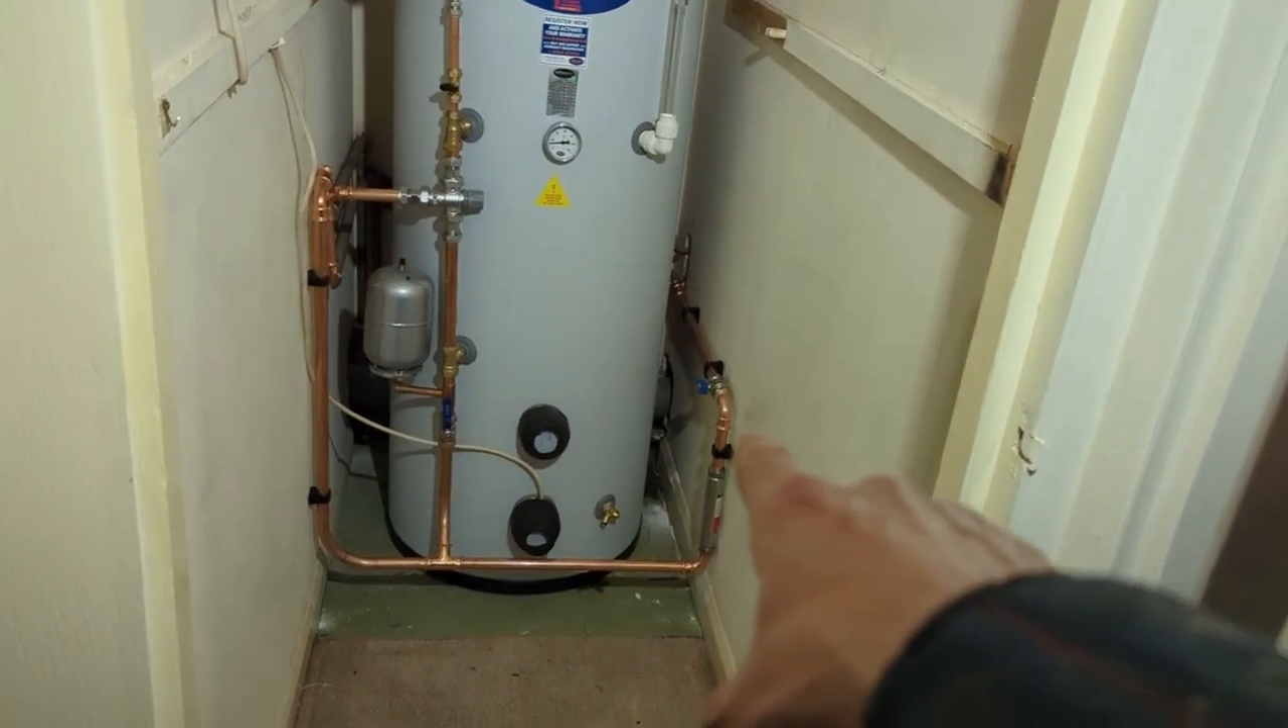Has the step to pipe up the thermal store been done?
Yes.